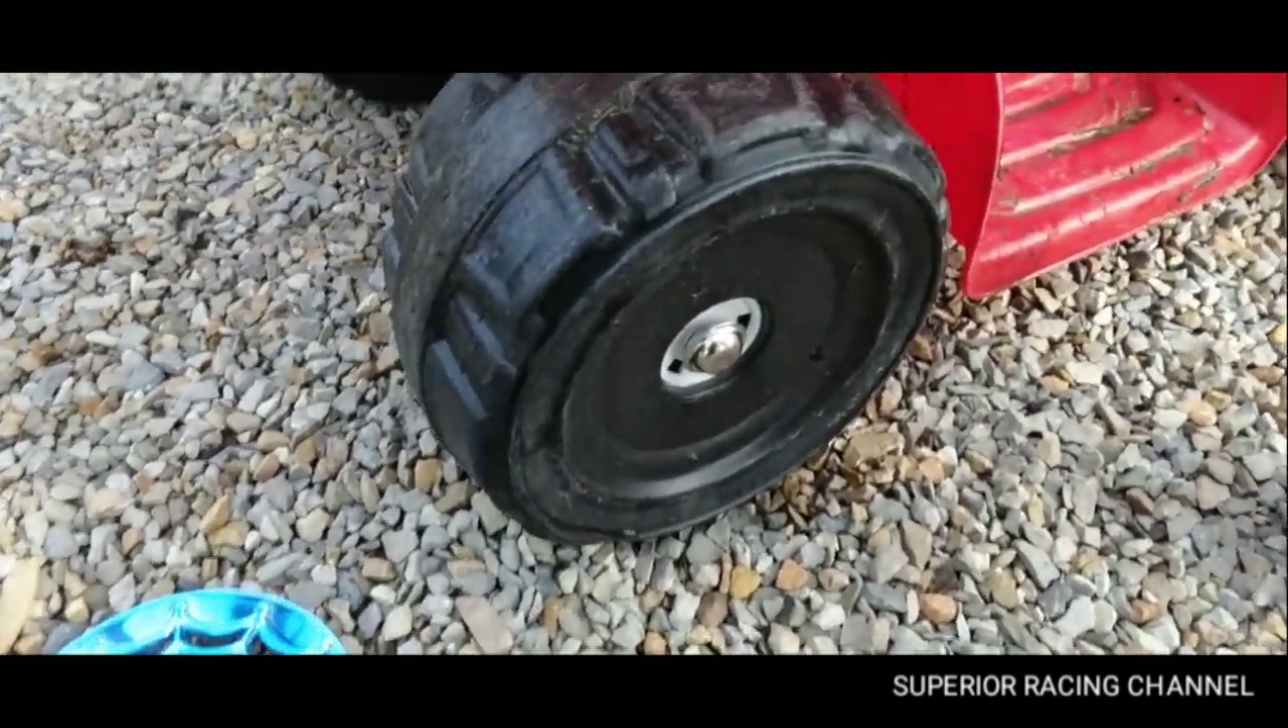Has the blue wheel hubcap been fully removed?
Yes.